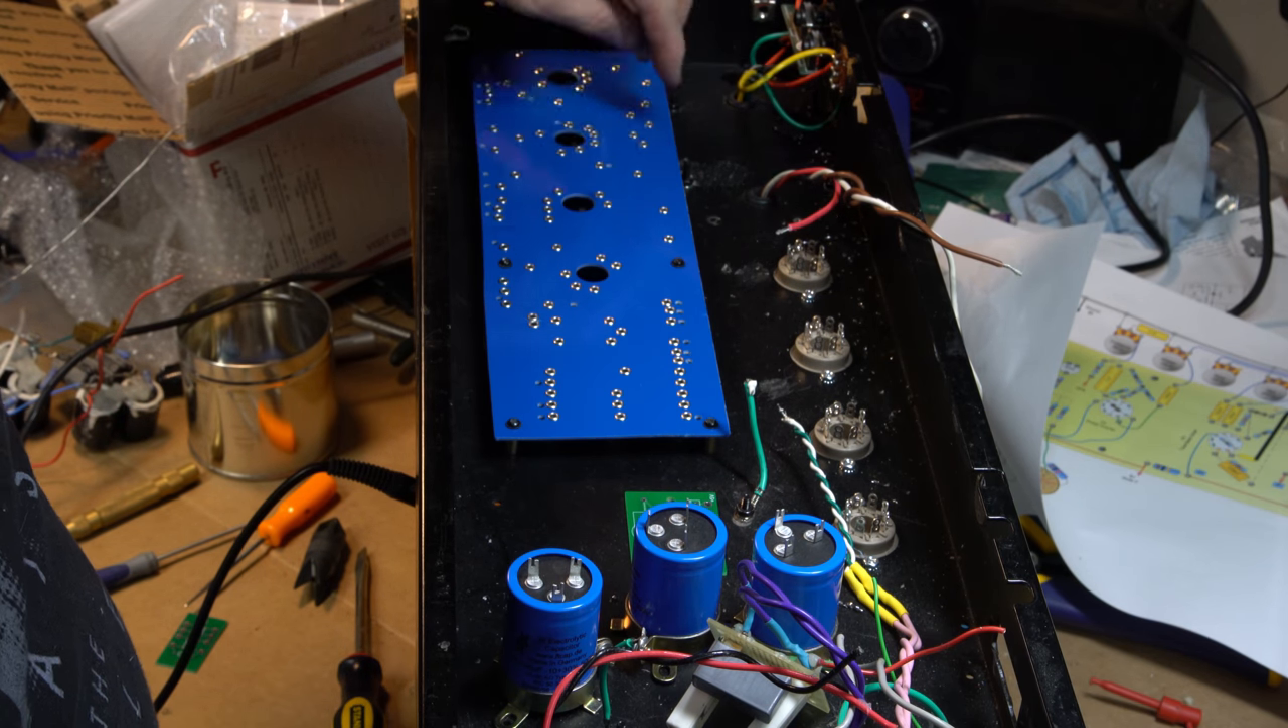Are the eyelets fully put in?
Yes.